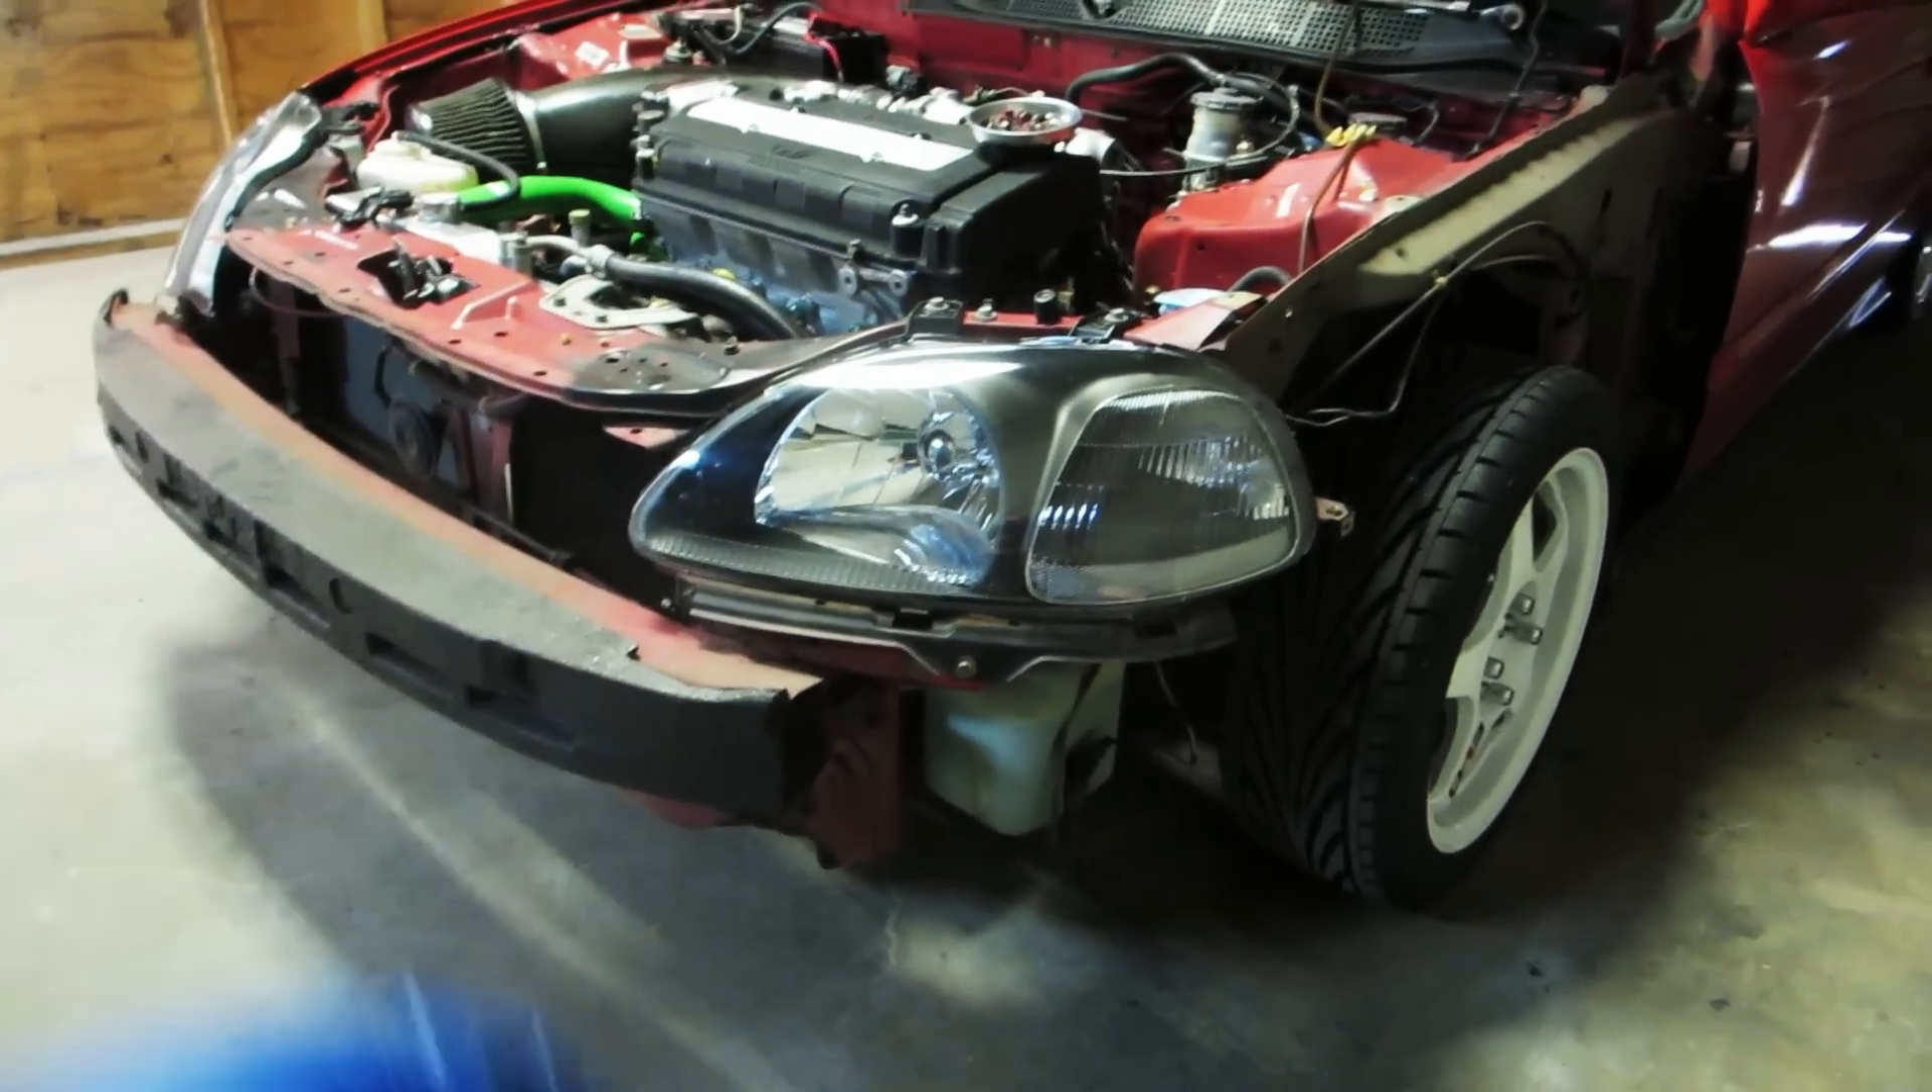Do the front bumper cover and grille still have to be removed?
No.